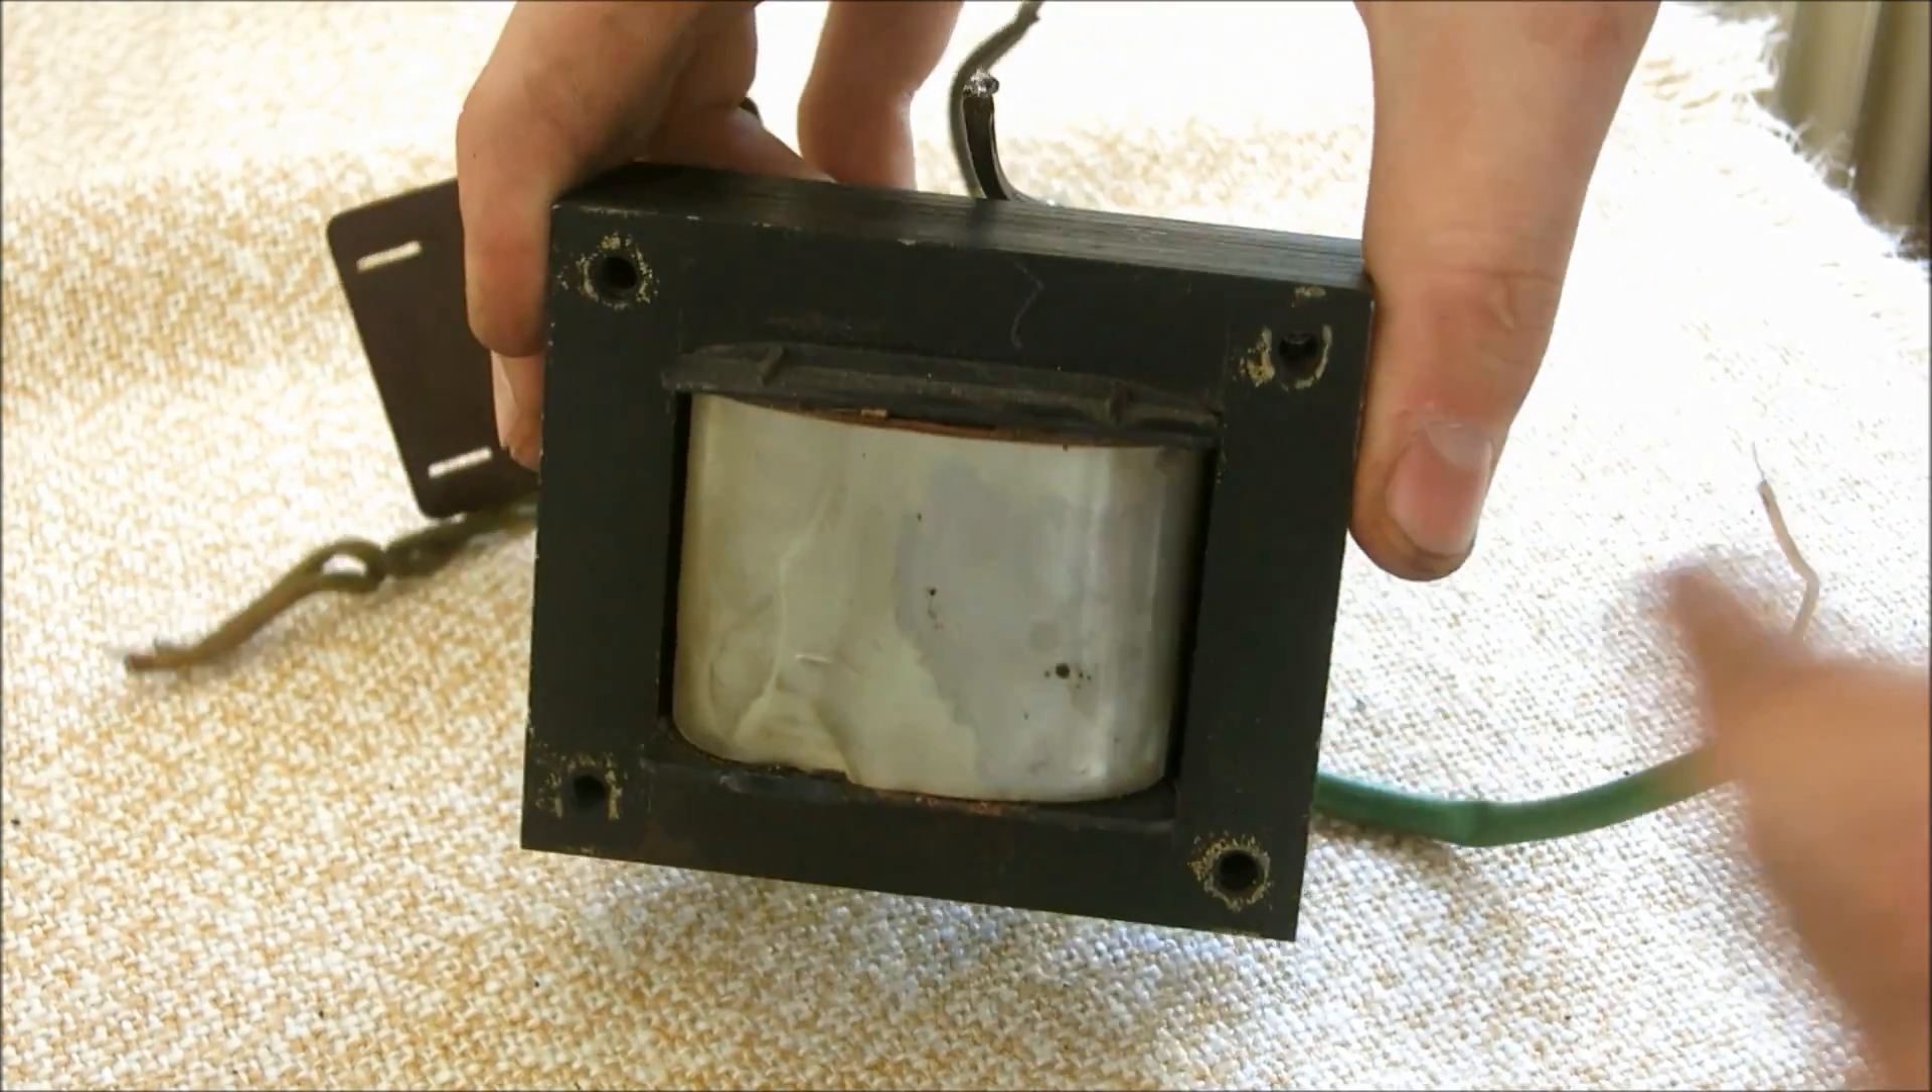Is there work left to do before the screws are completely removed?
No.